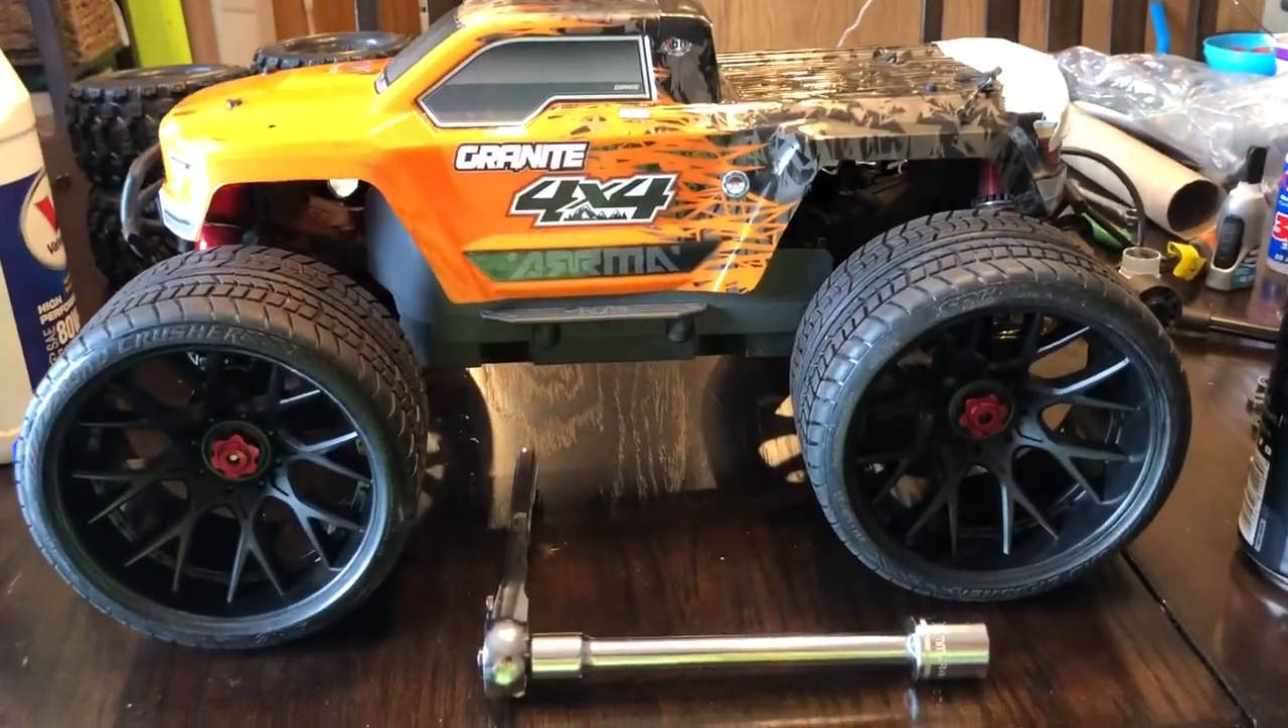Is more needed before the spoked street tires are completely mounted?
No.